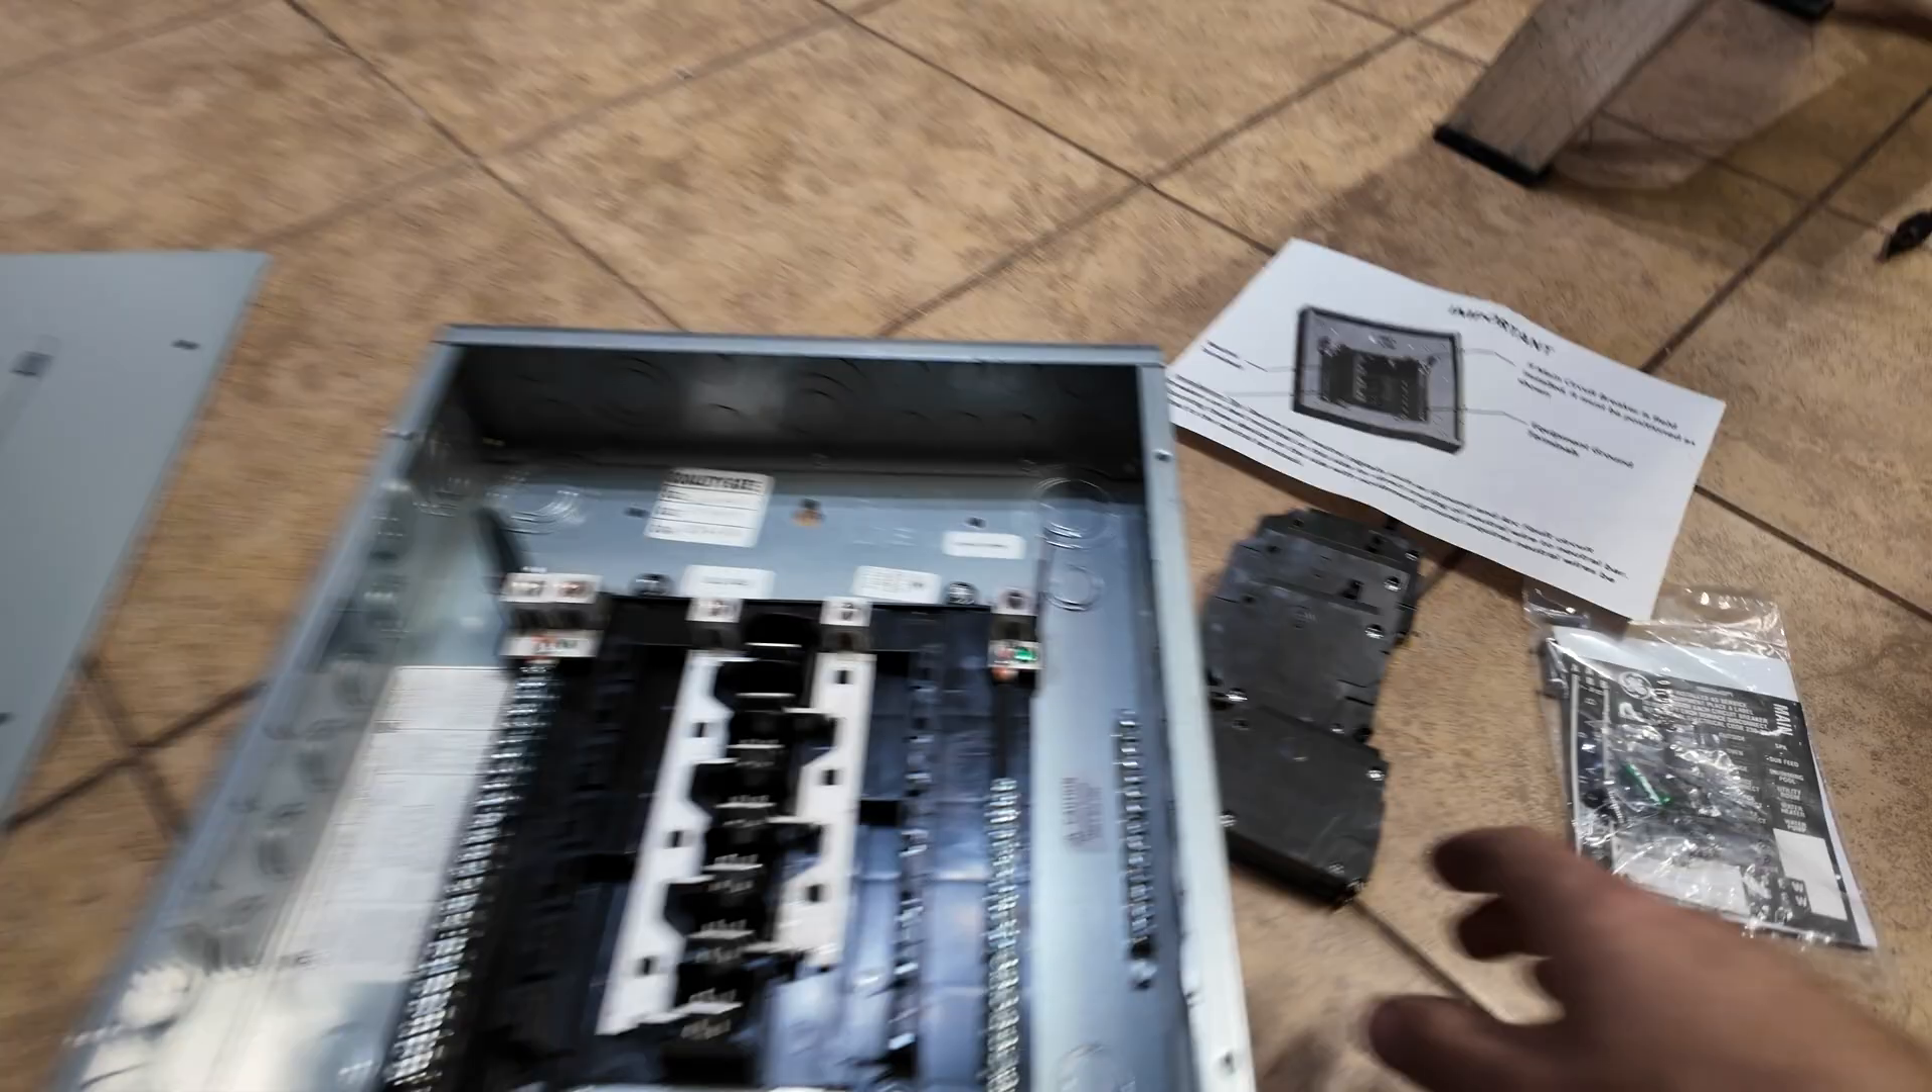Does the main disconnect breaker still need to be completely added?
Yes.